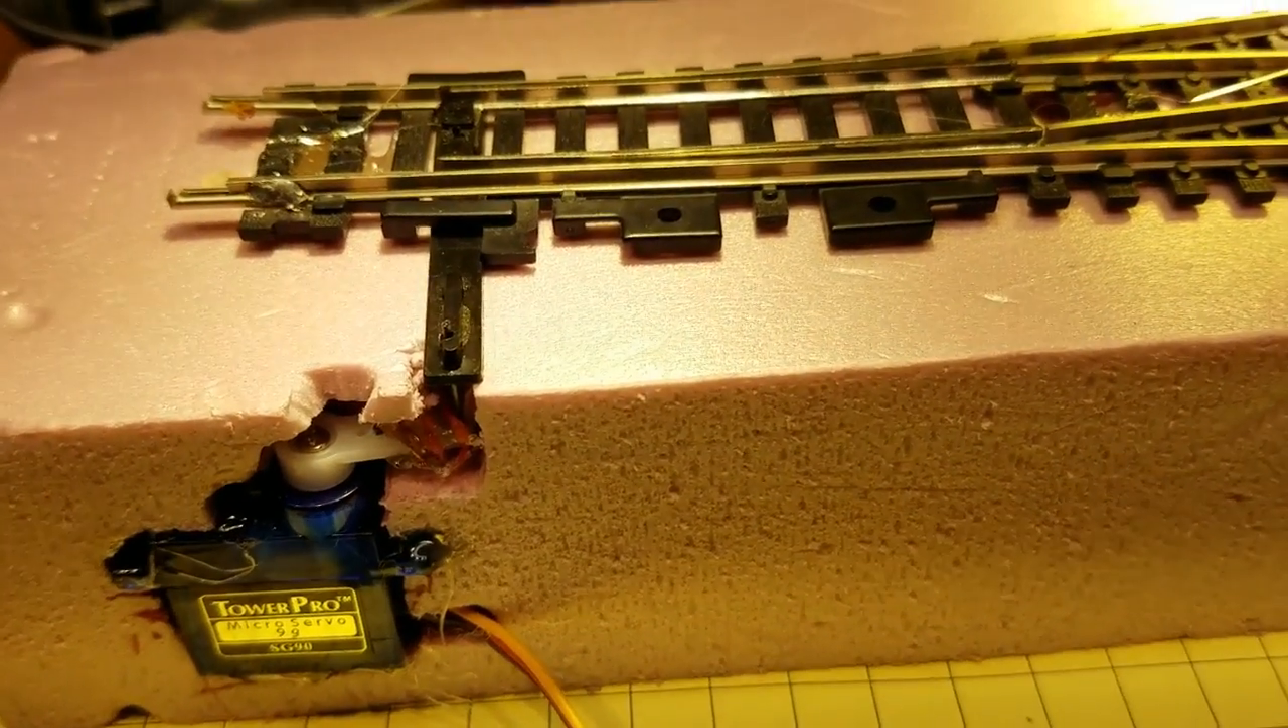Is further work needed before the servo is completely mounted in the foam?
No.